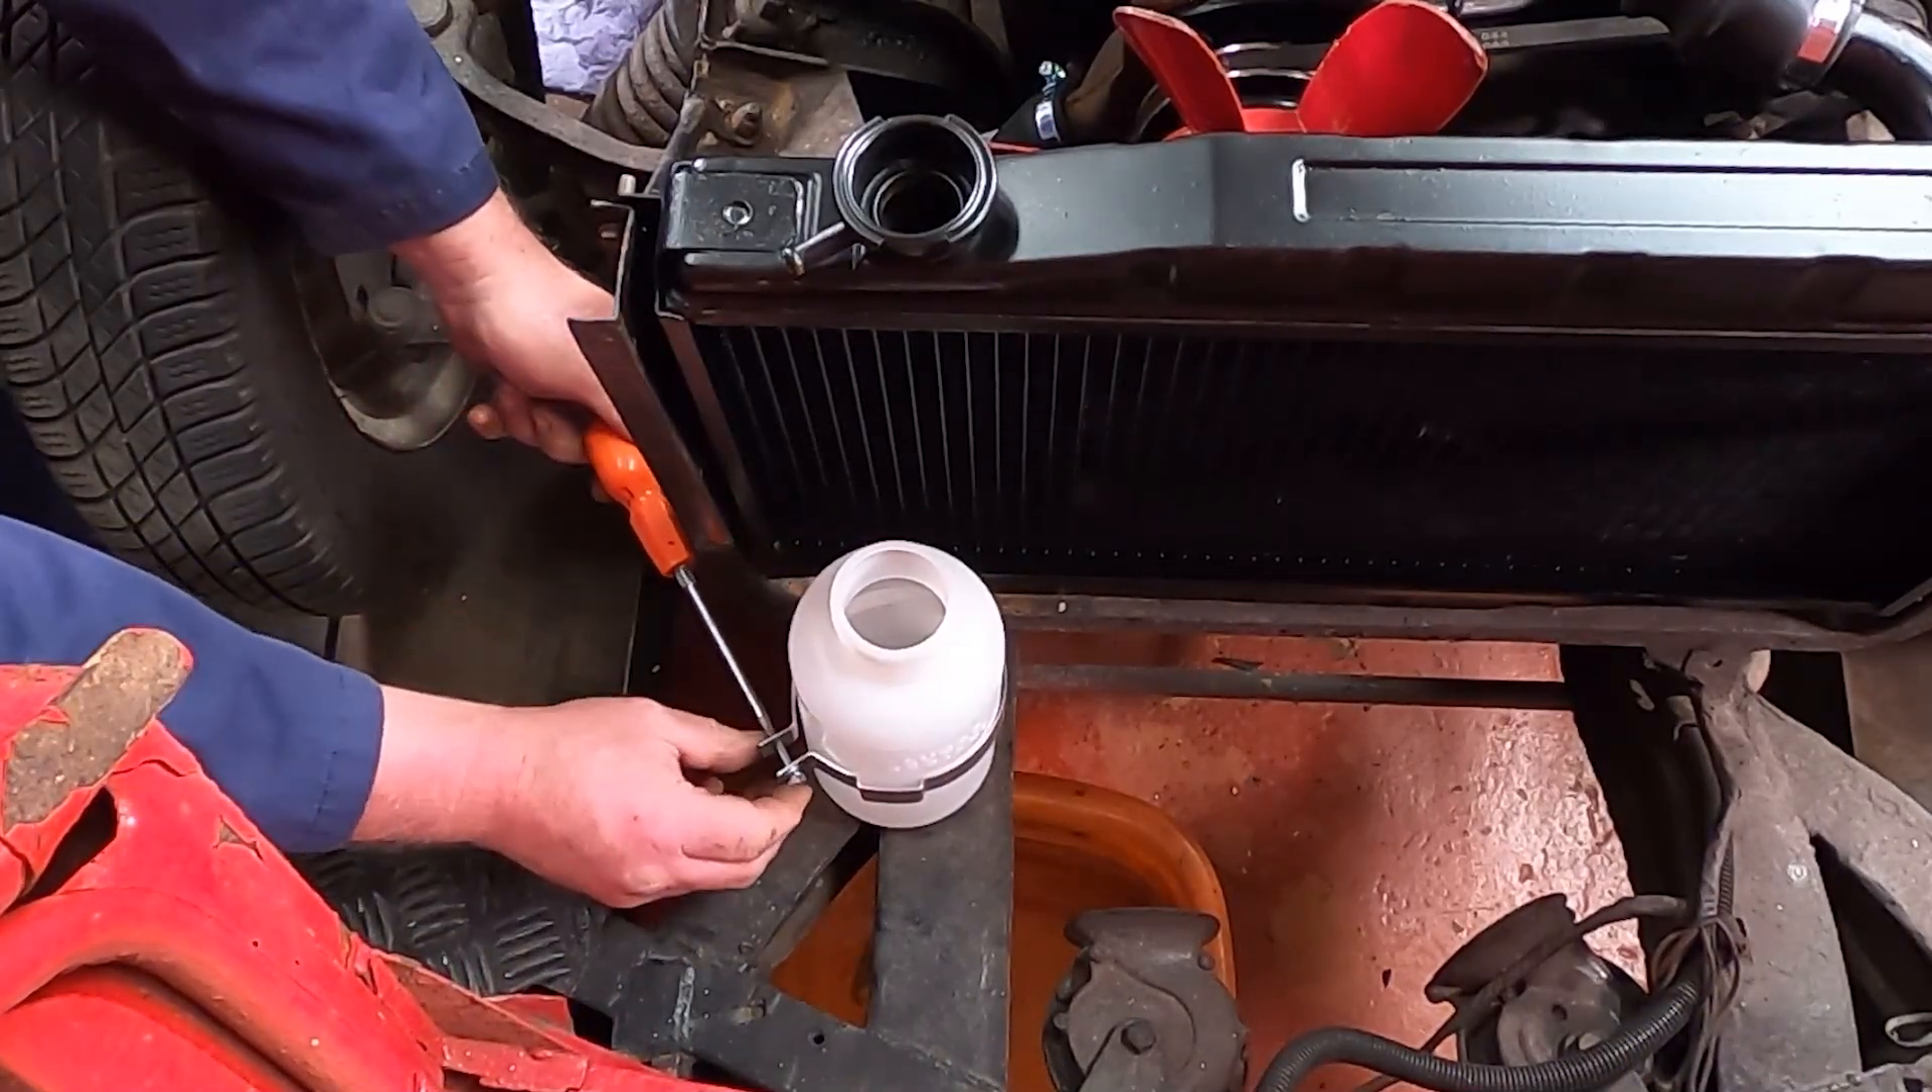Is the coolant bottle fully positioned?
Yes.